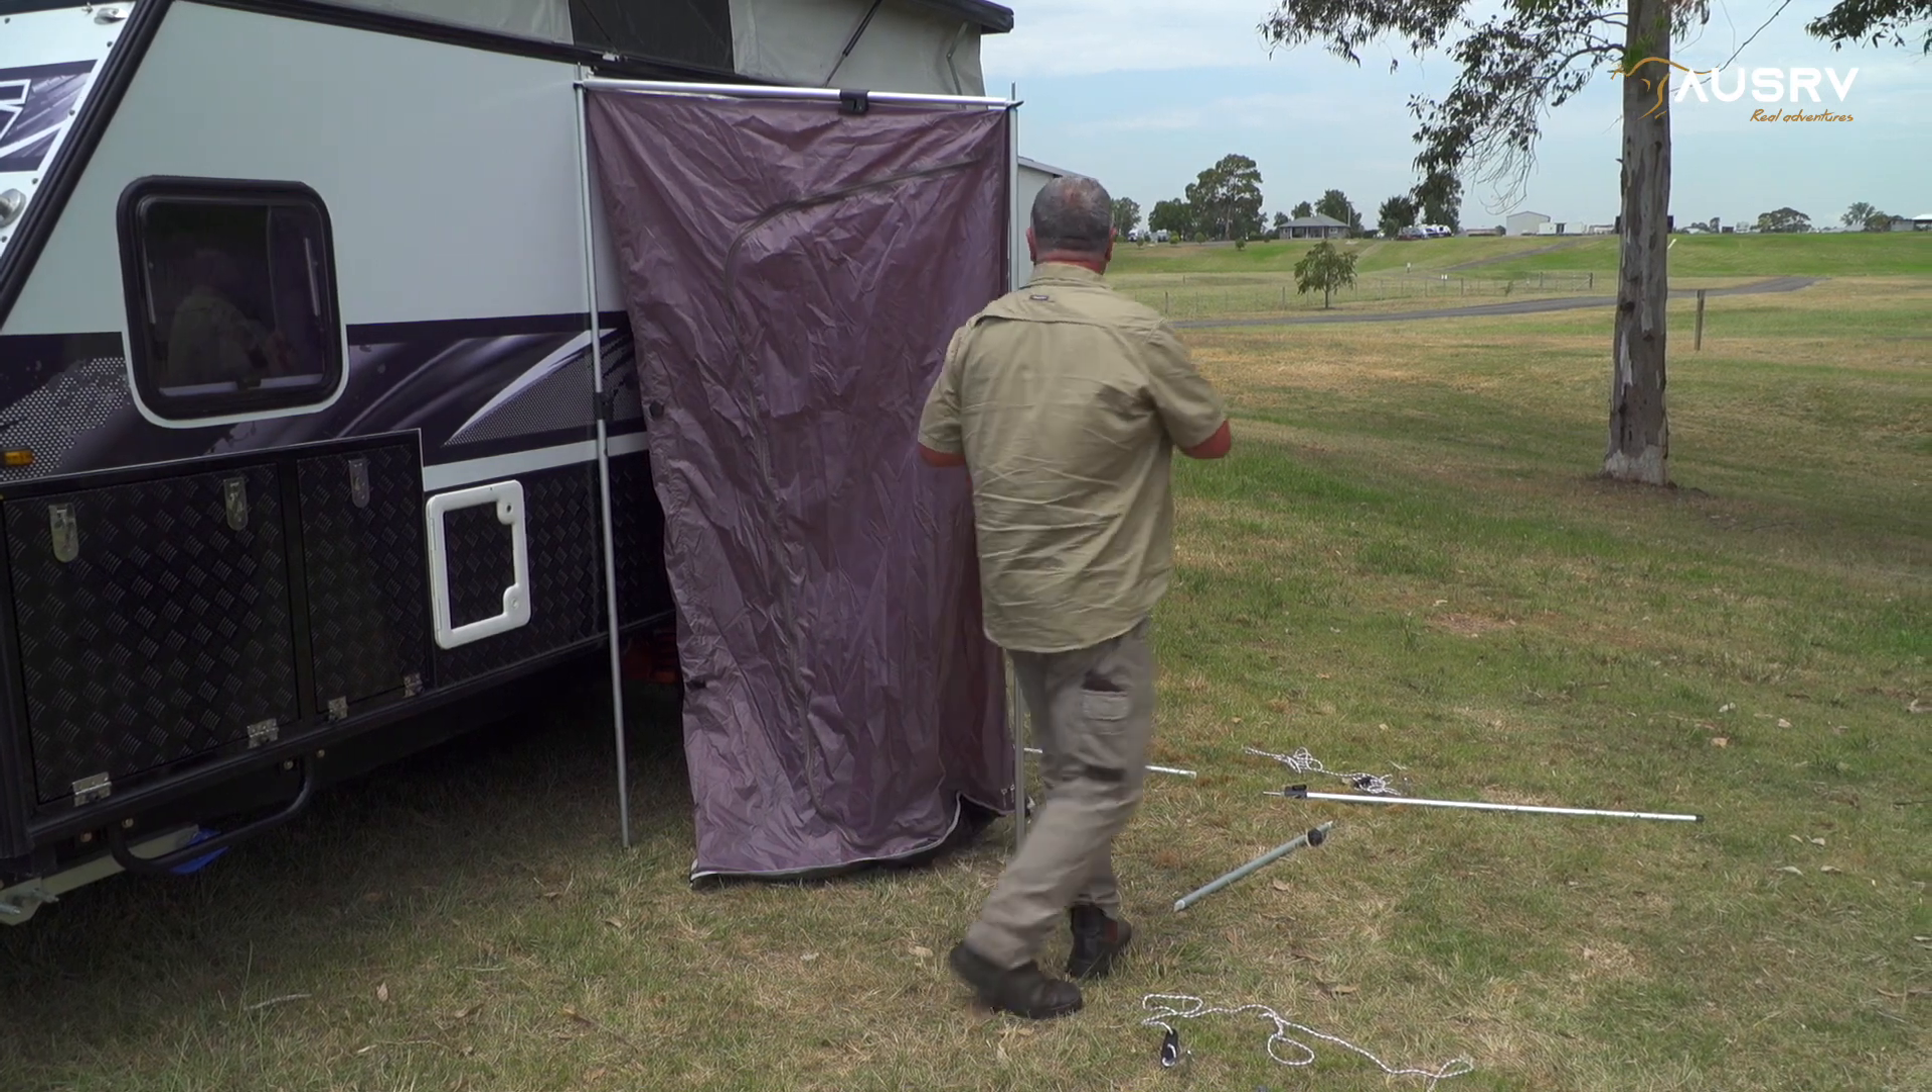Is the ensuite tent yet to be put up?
Yes.